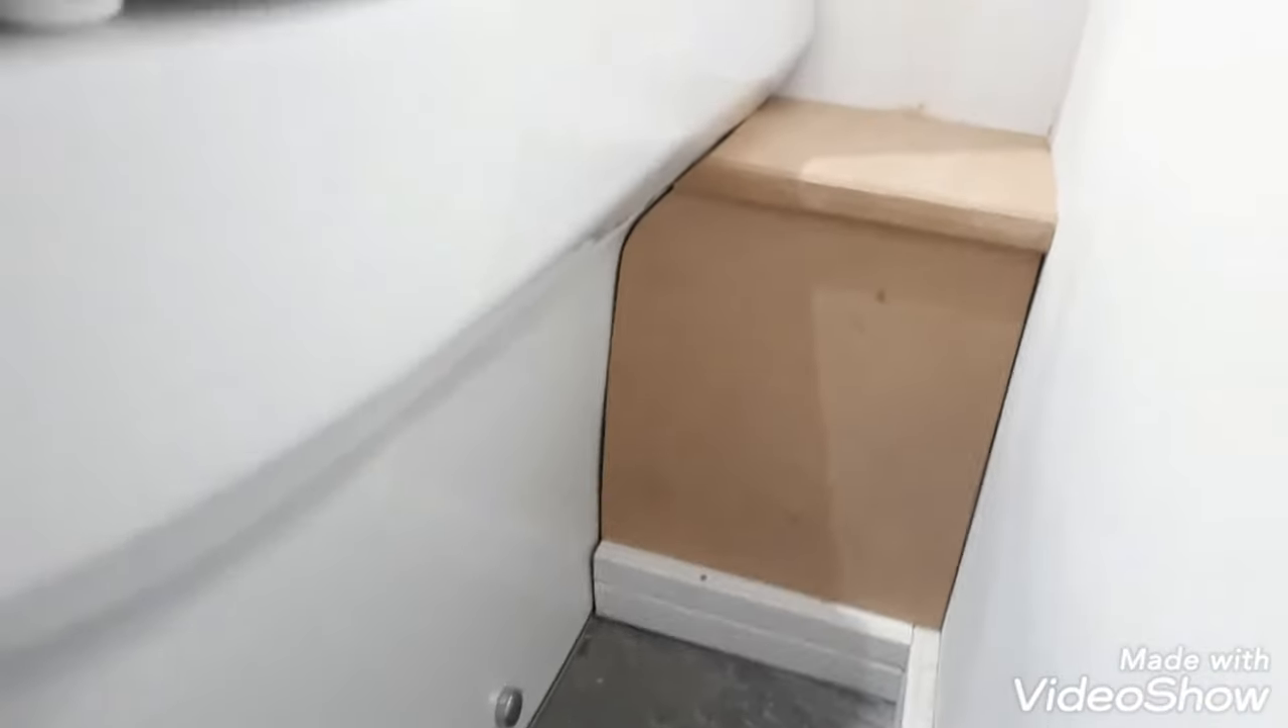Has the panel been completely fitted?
Yes.